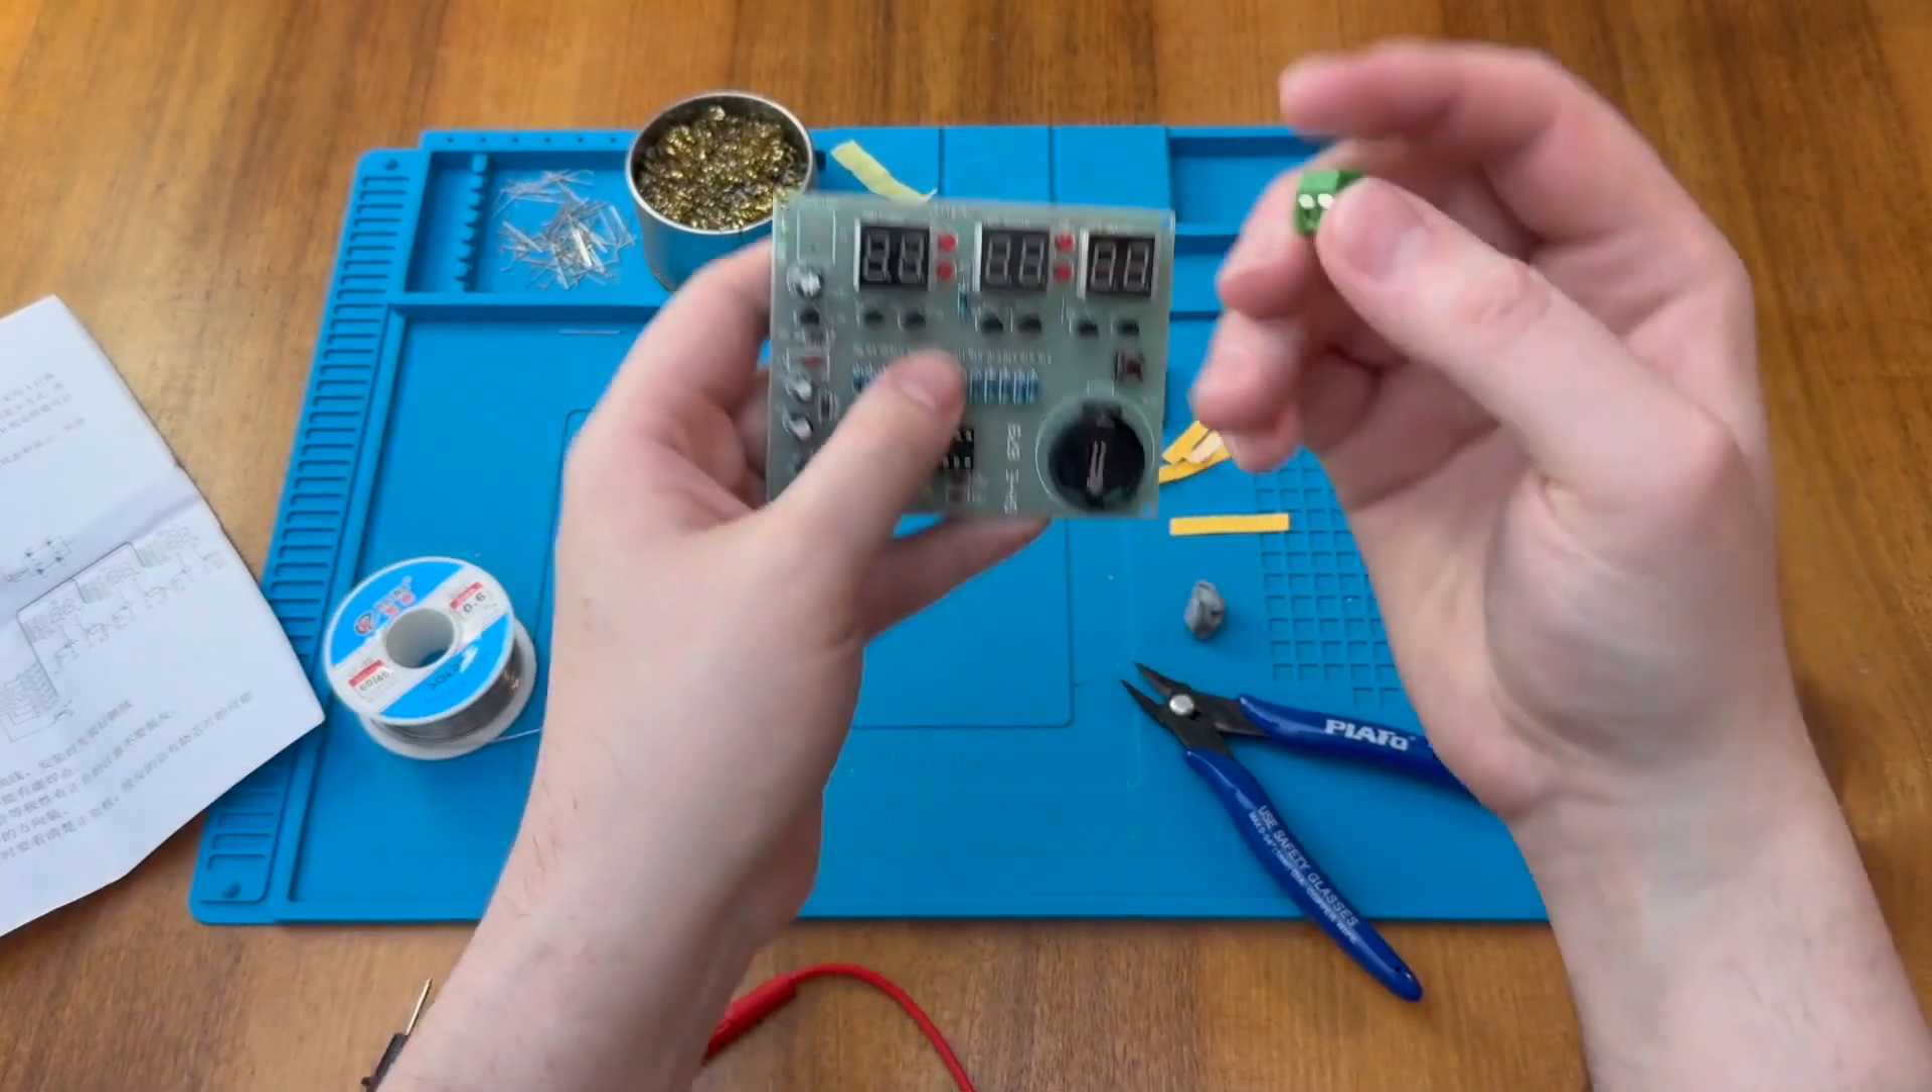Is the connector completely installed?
No.